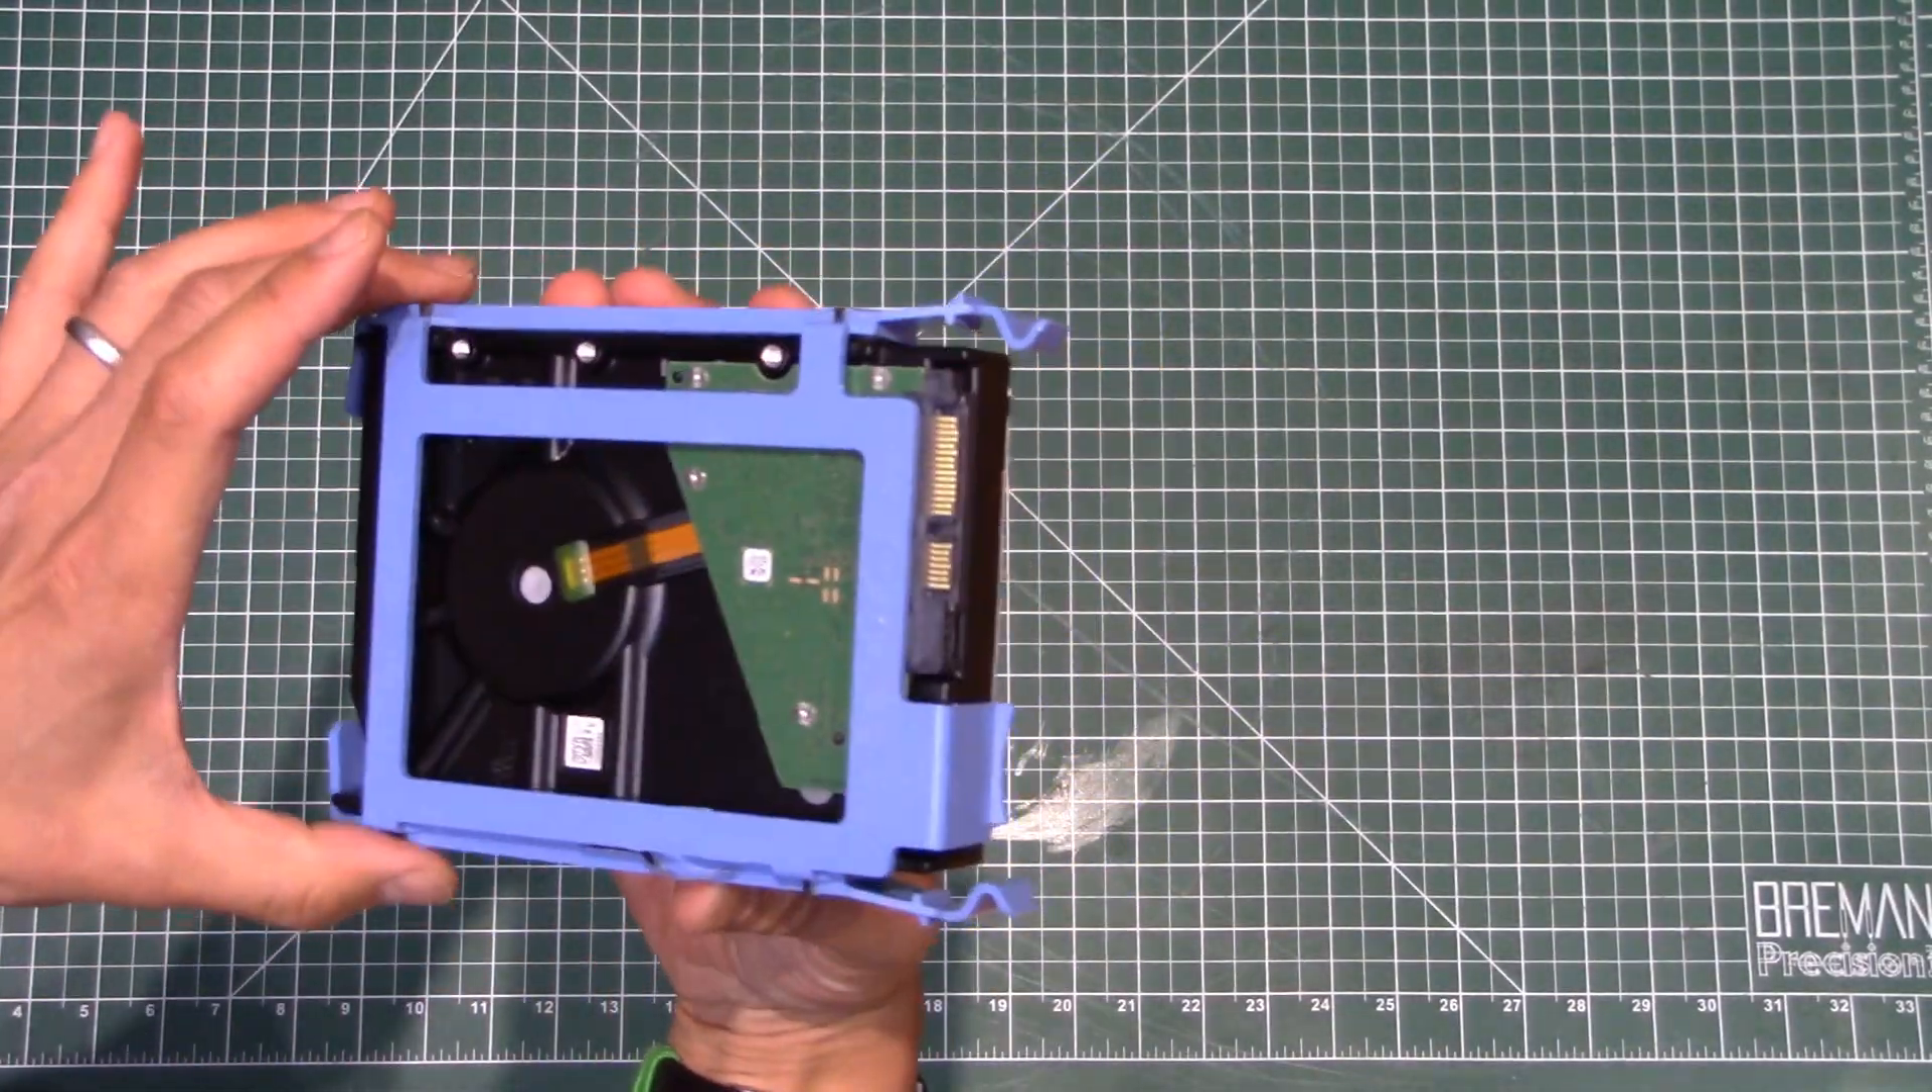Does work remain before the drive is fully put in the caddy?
No.